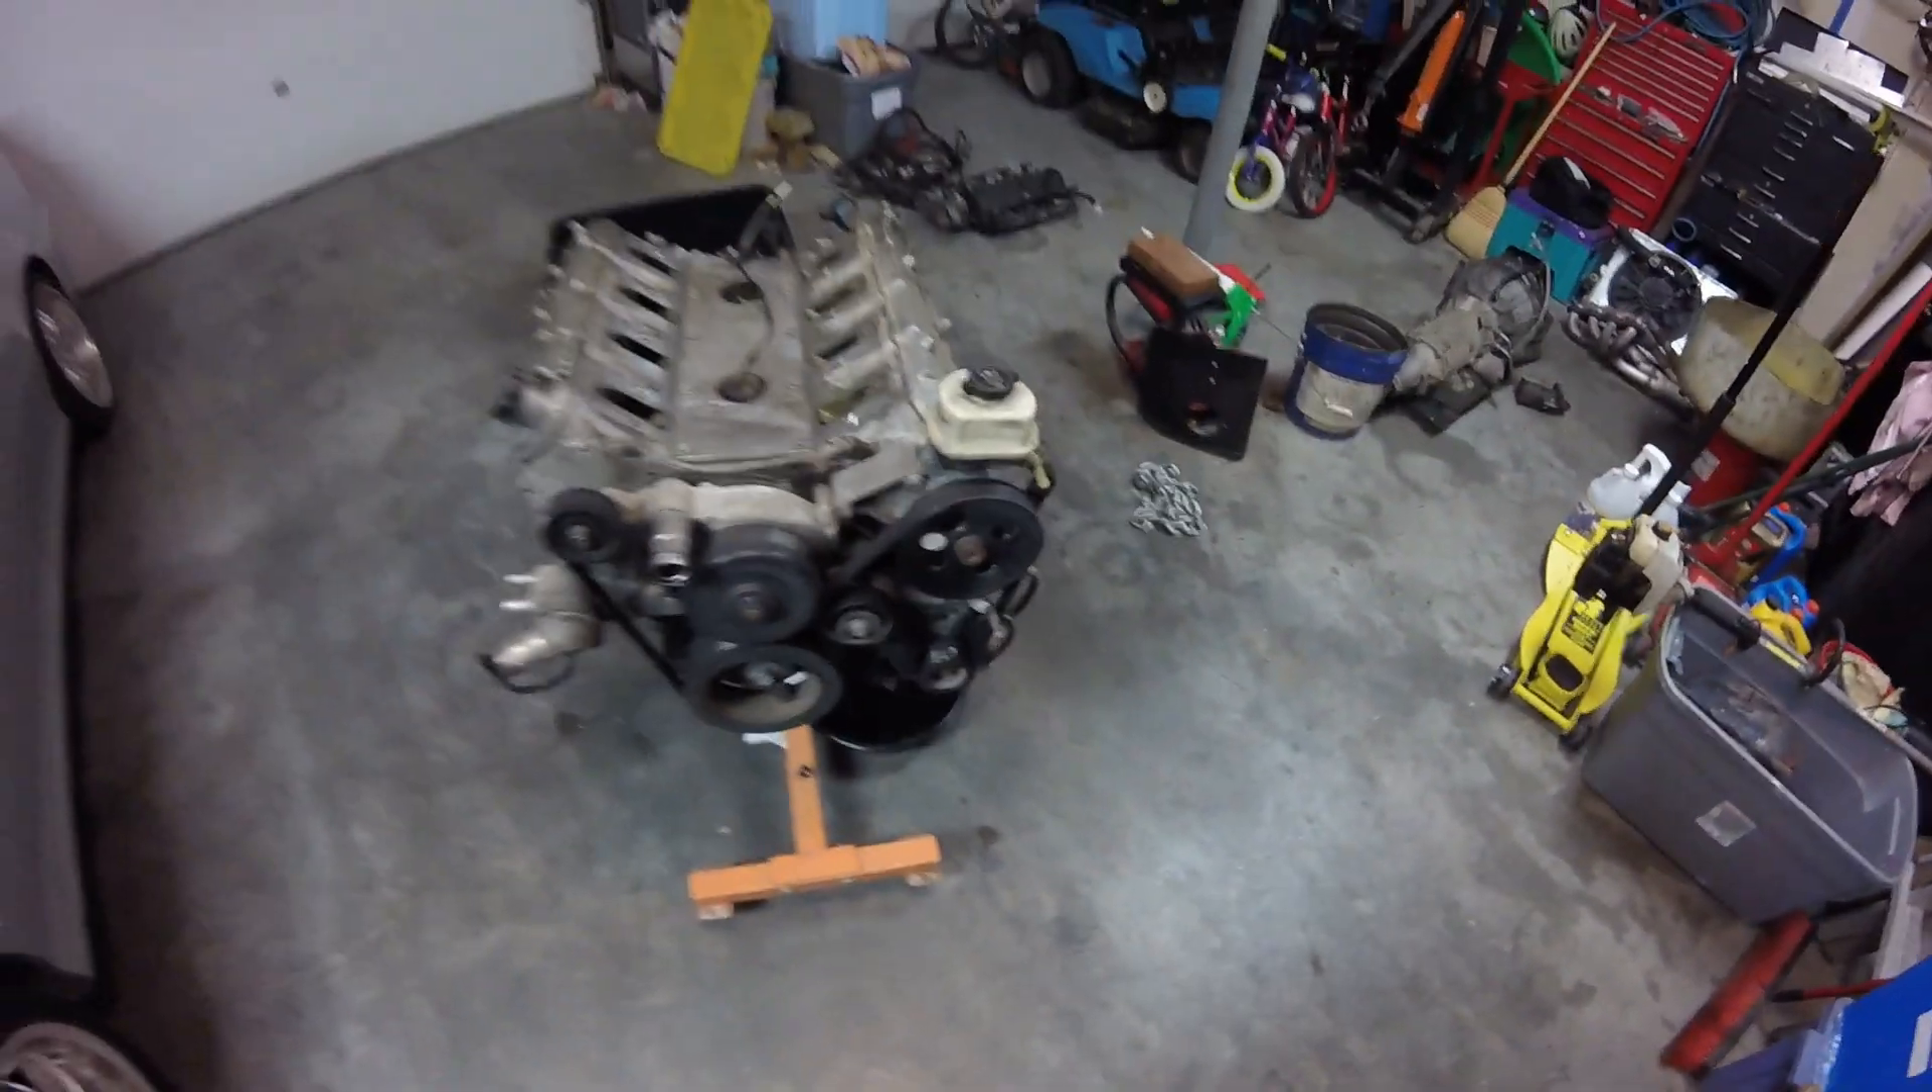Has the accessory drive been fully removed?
No.